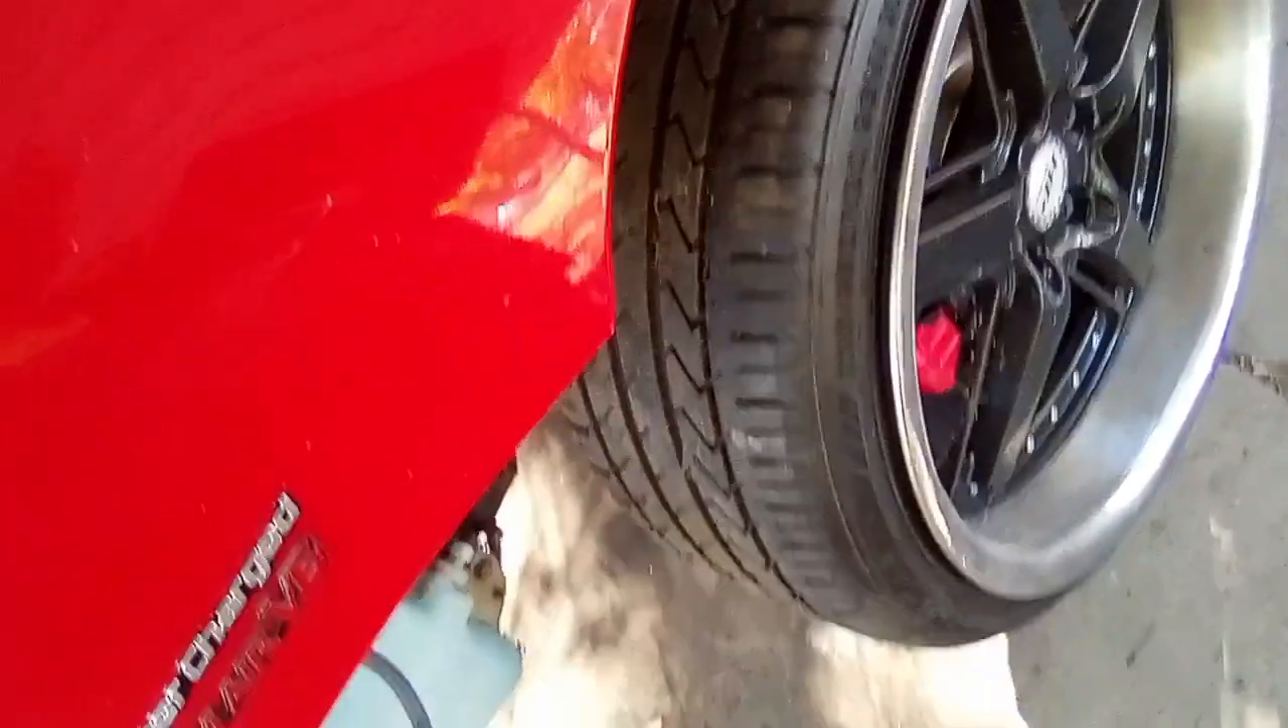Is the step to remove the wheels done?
No.